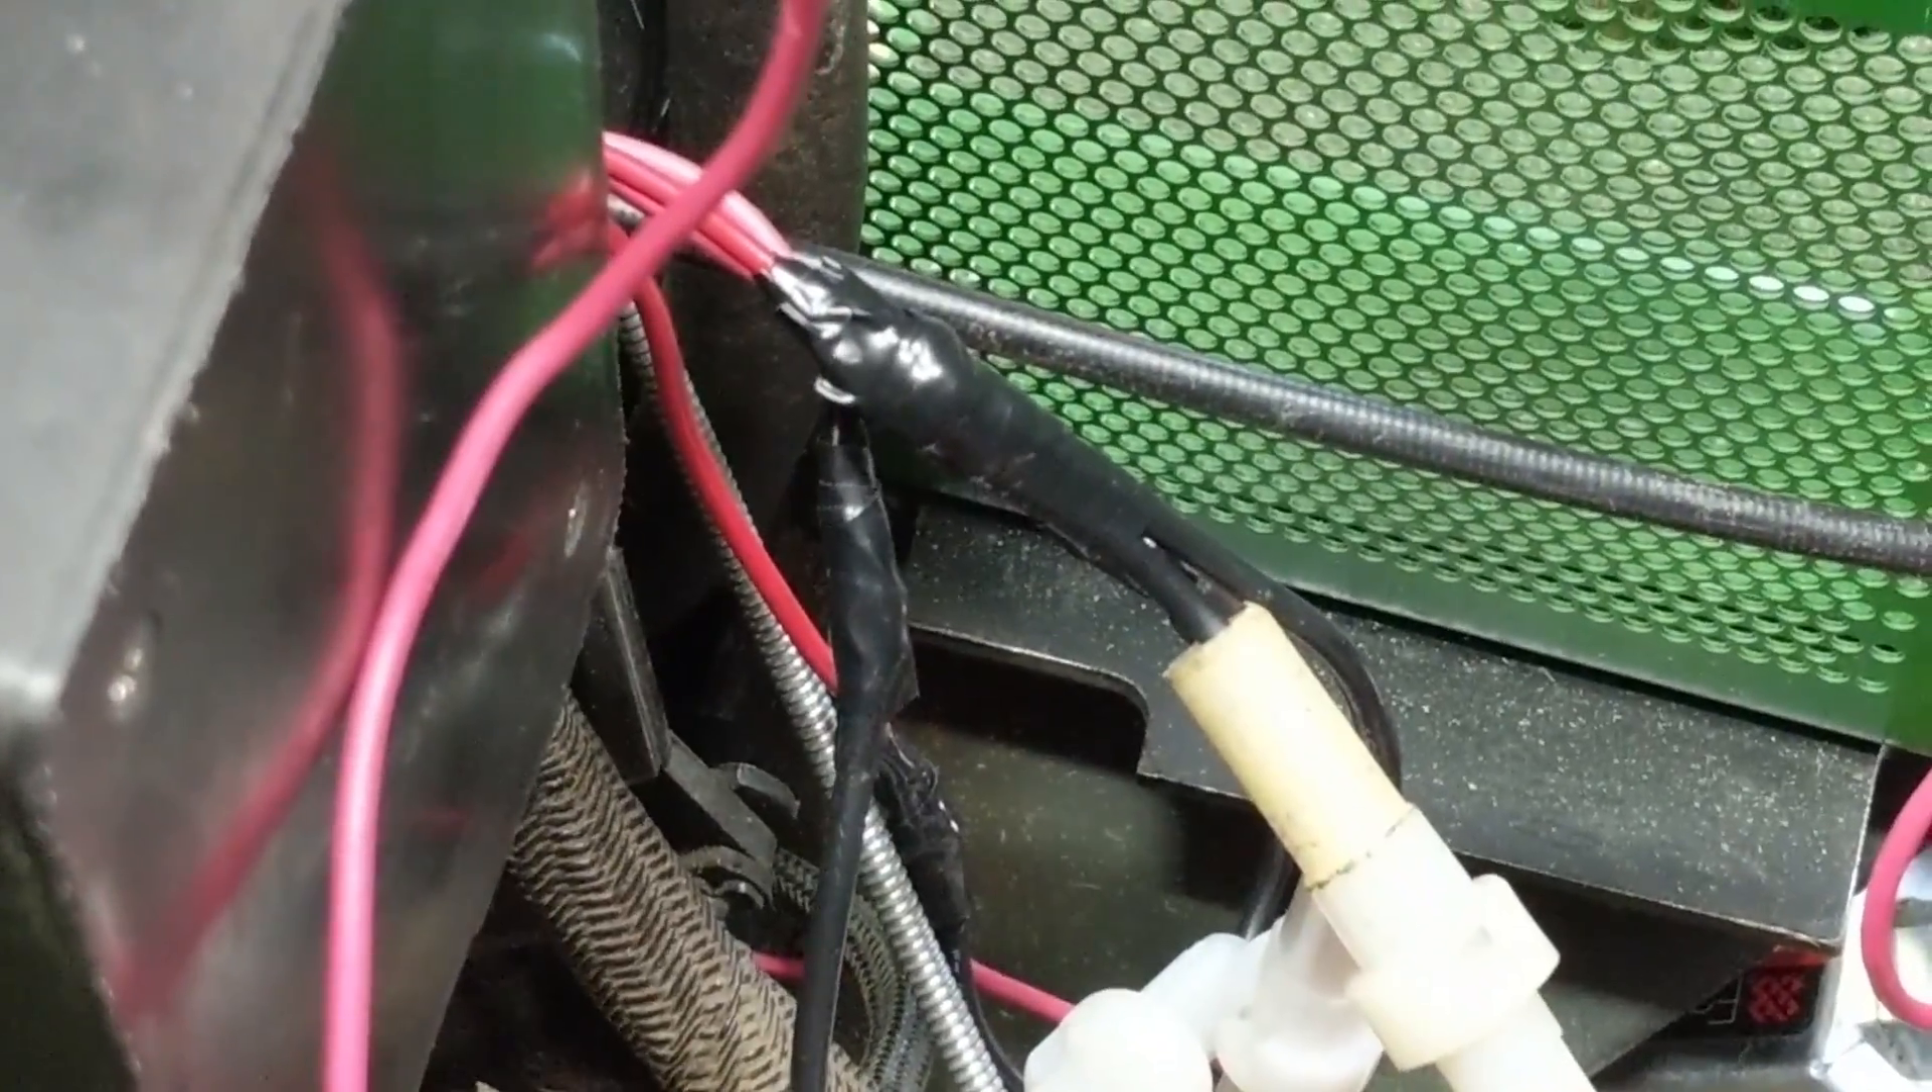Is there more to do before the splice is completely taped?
No.